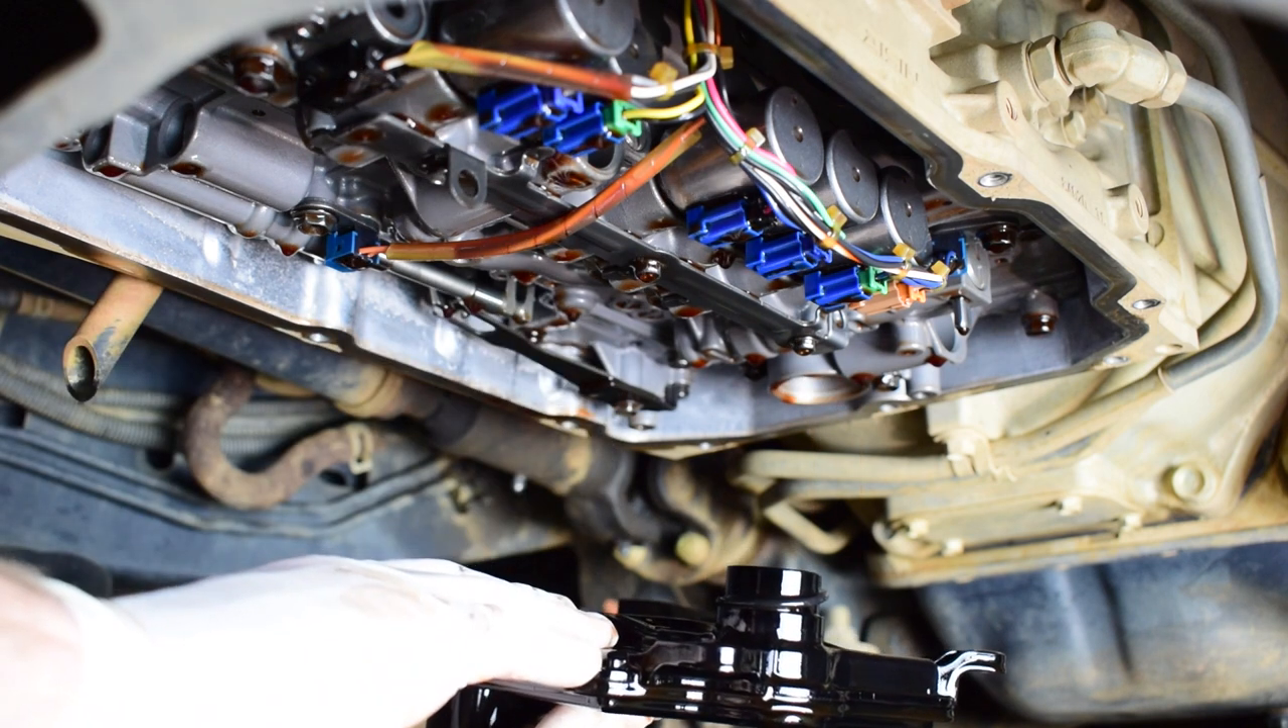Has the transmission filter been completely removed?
Yes.